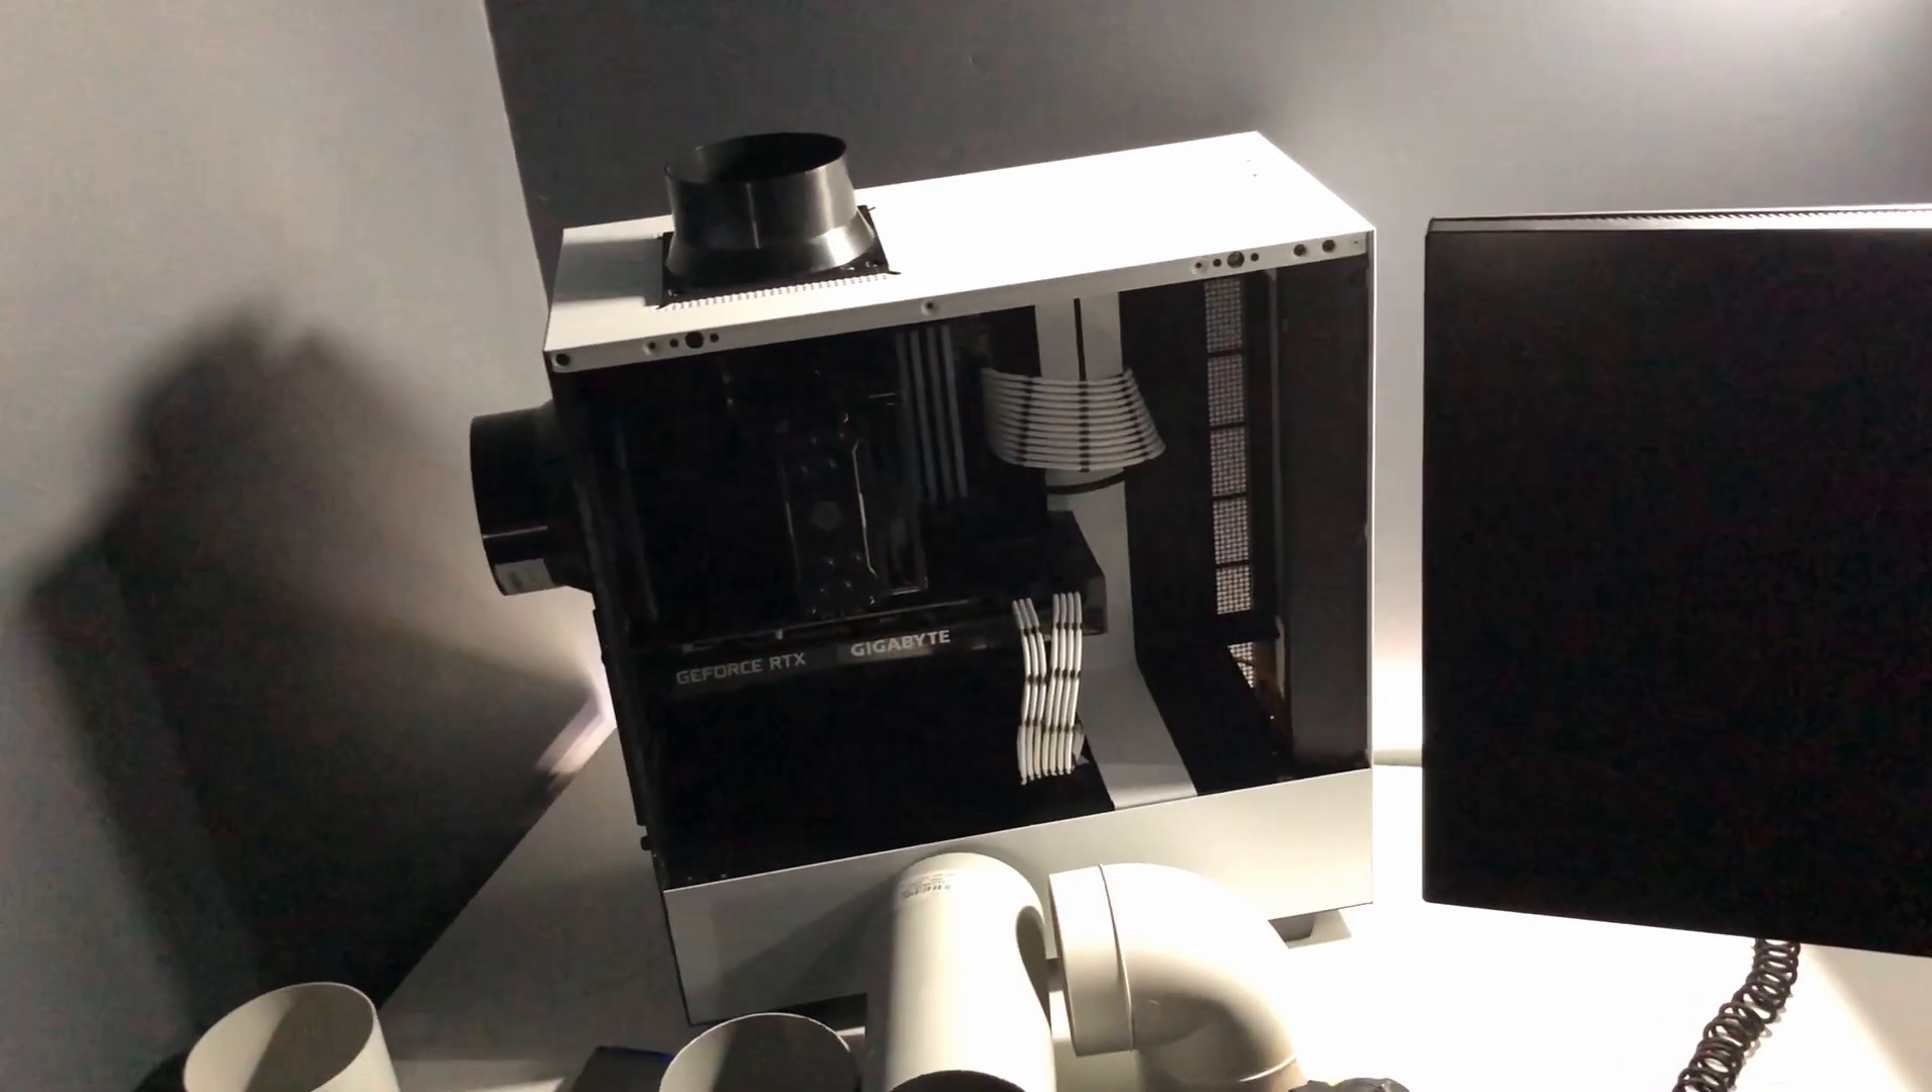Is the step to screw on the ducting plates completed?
Yes.